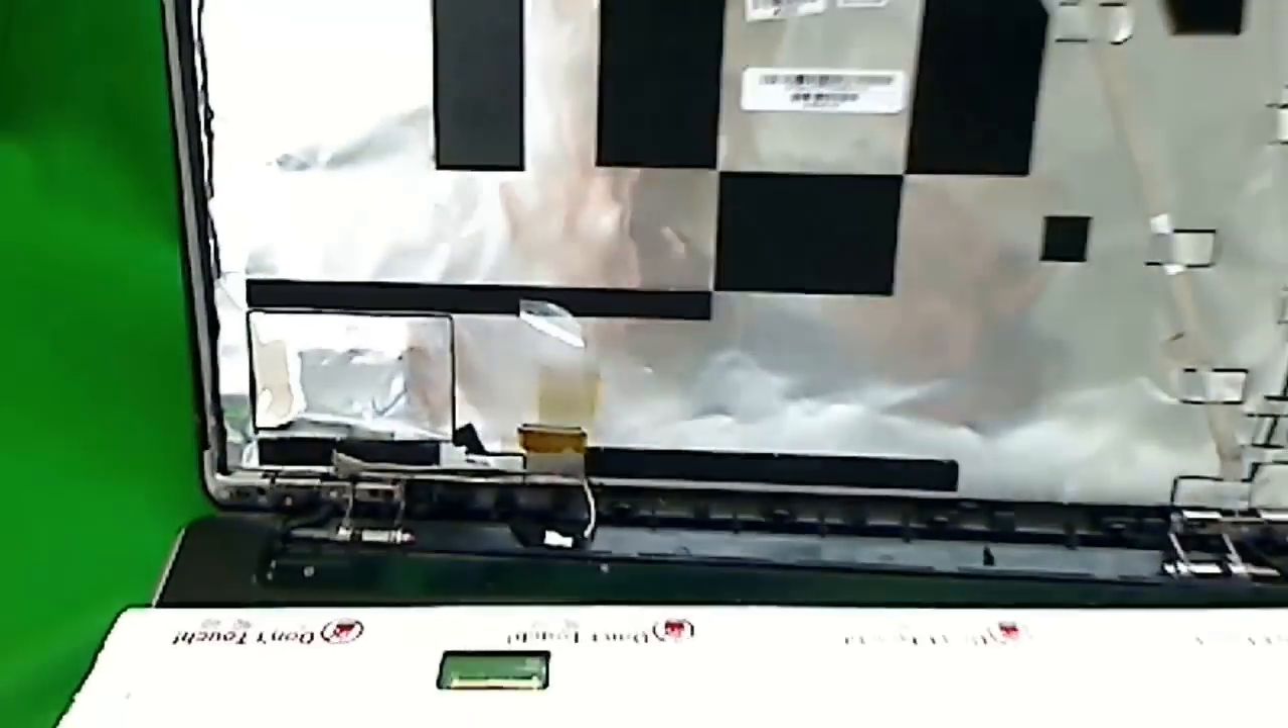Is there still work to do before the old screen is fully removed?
No.